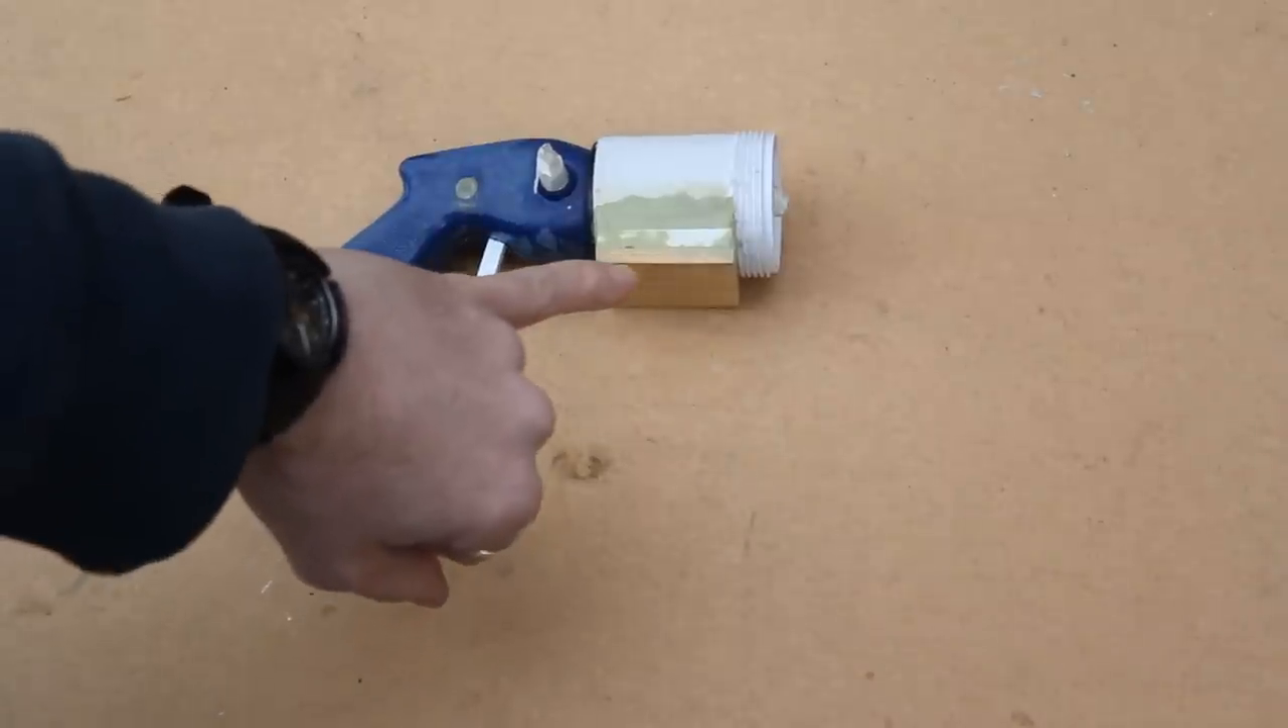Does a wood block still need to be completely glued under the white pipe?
No.